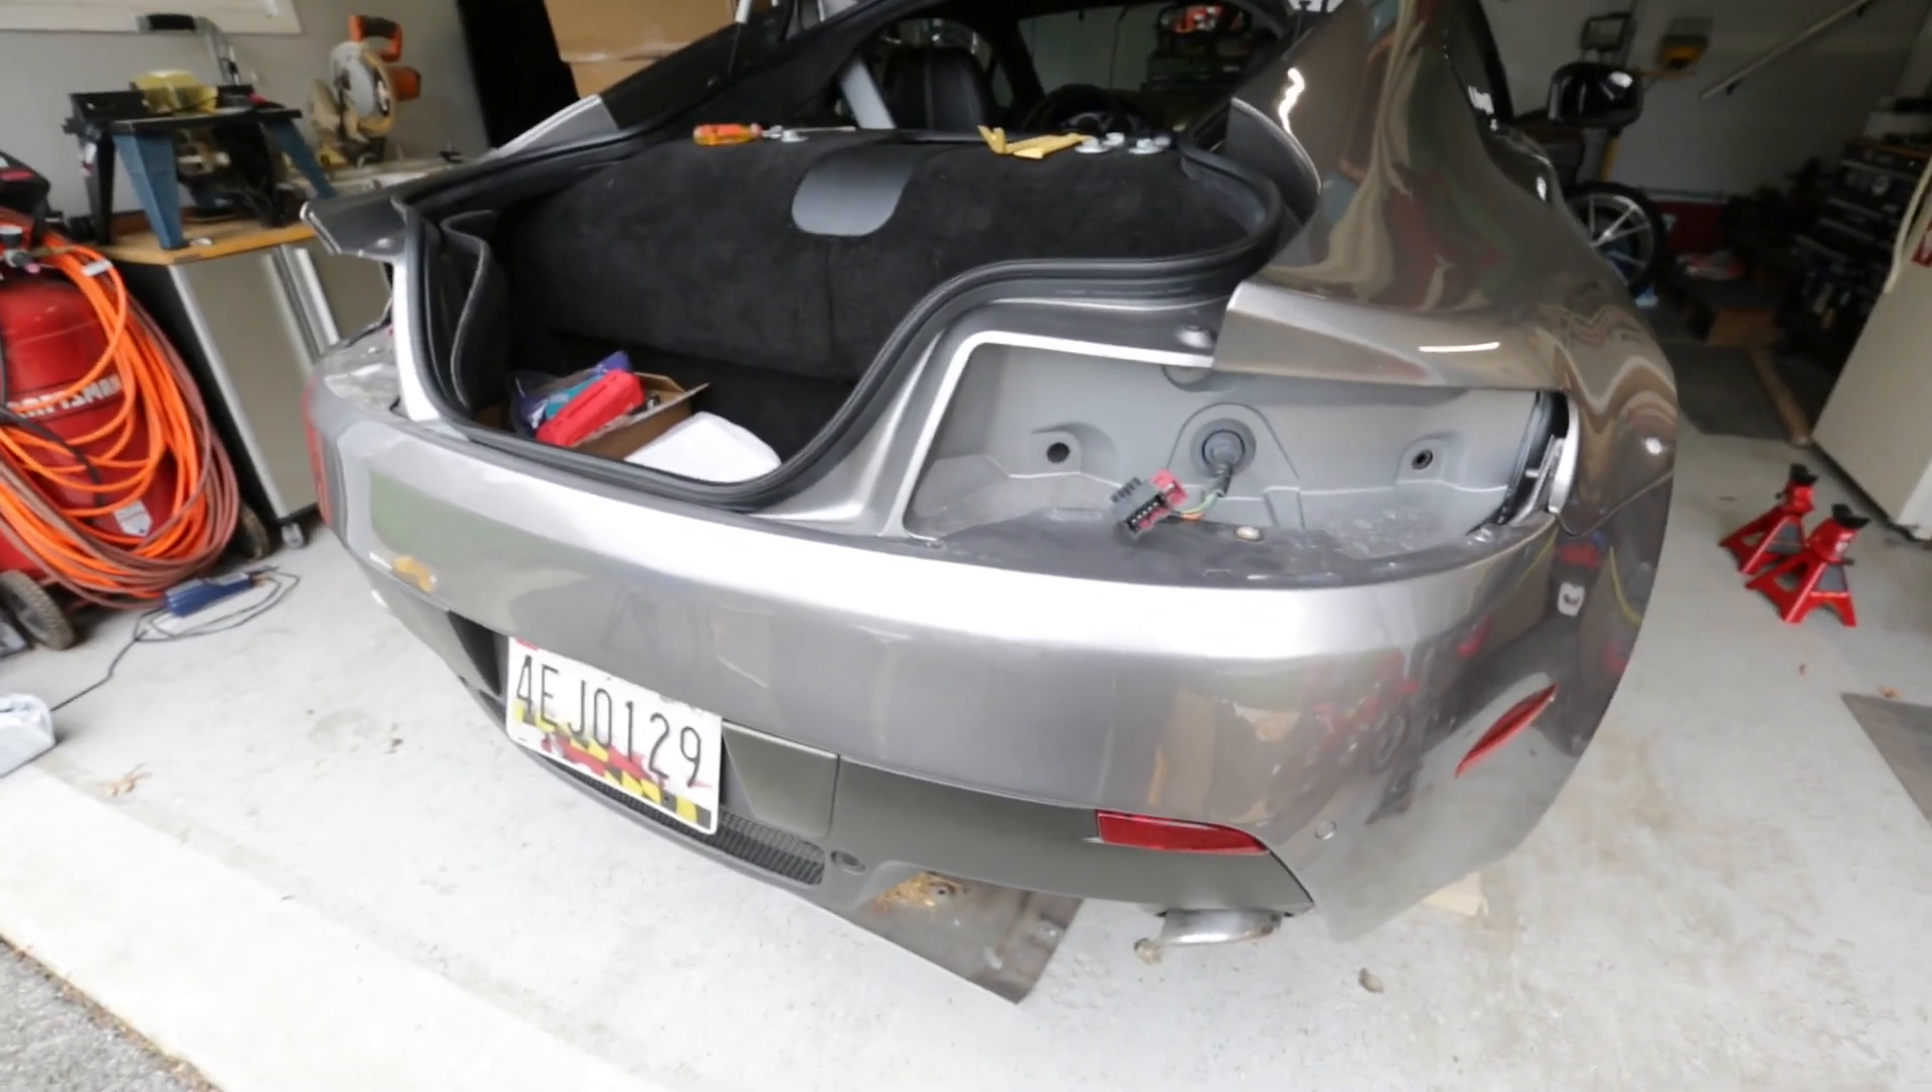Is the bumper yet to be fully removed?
Yes.